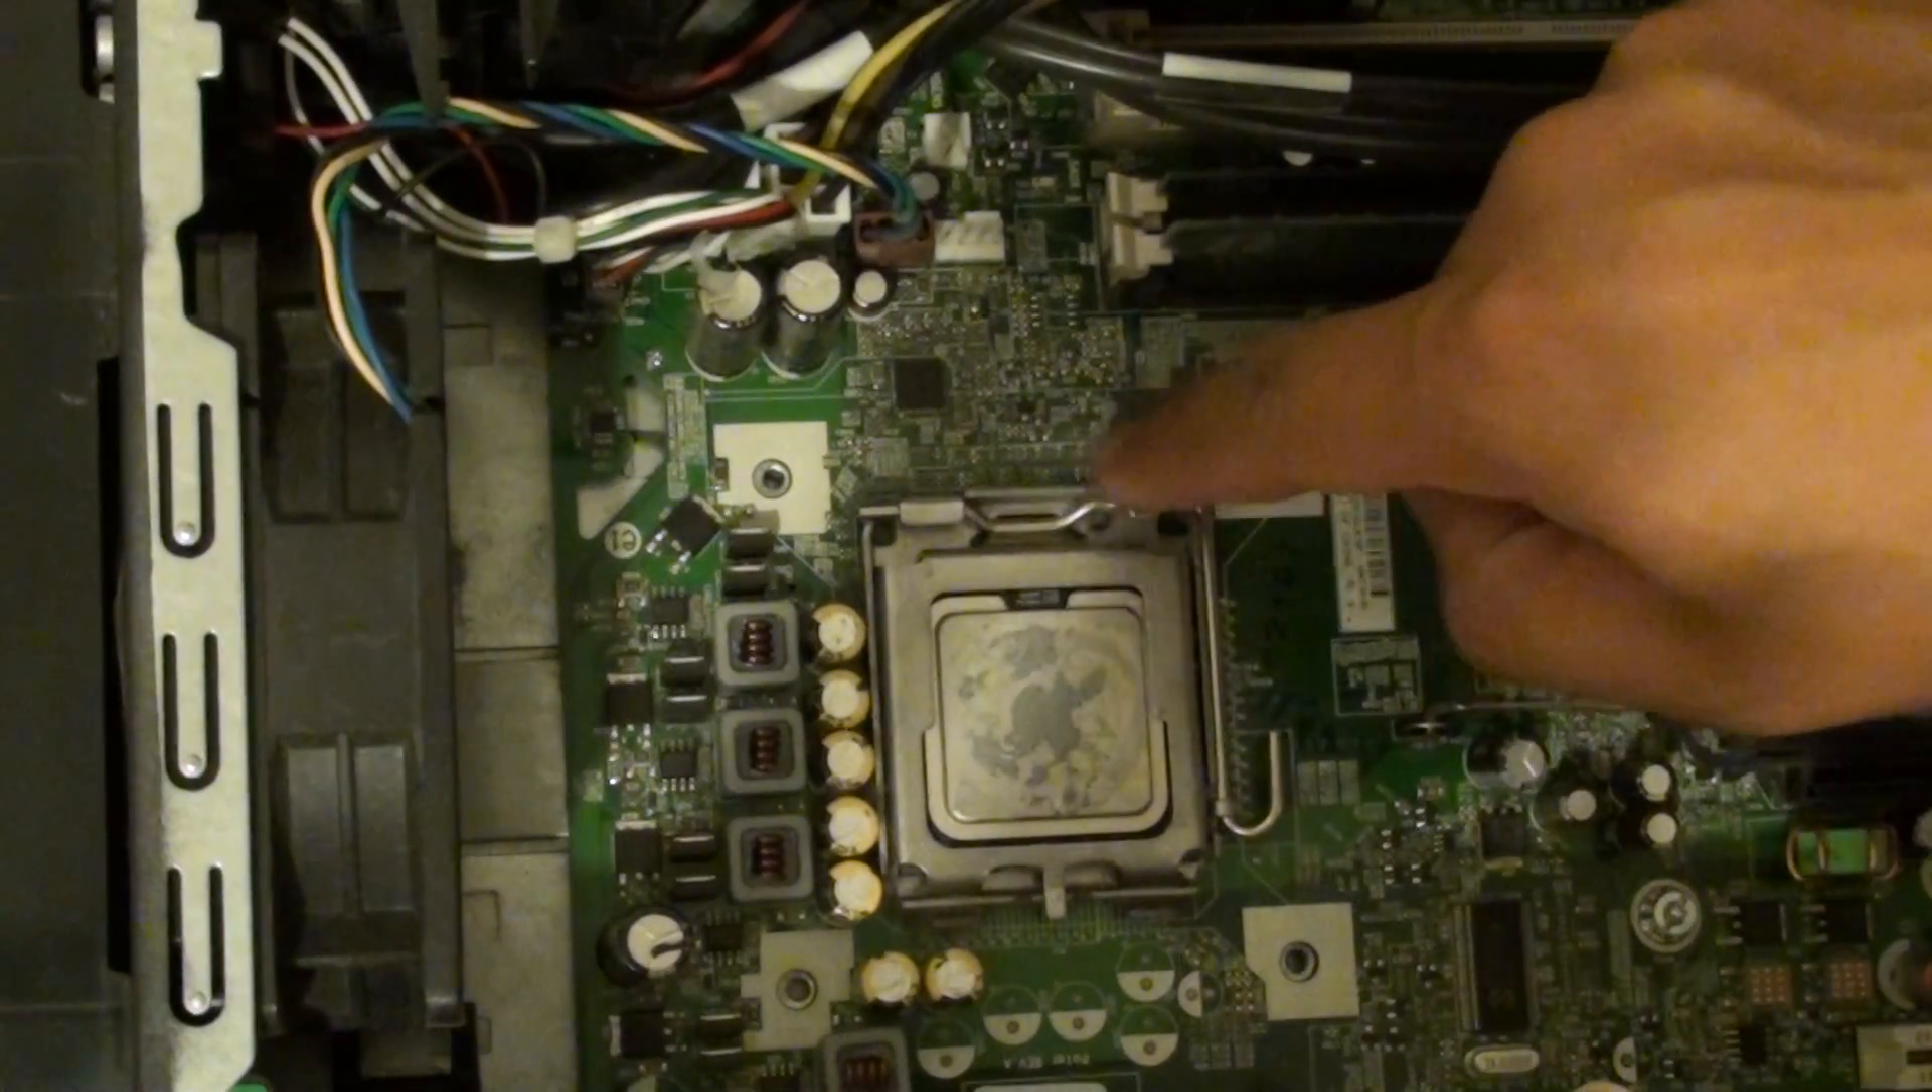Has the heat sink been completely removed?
Yes.